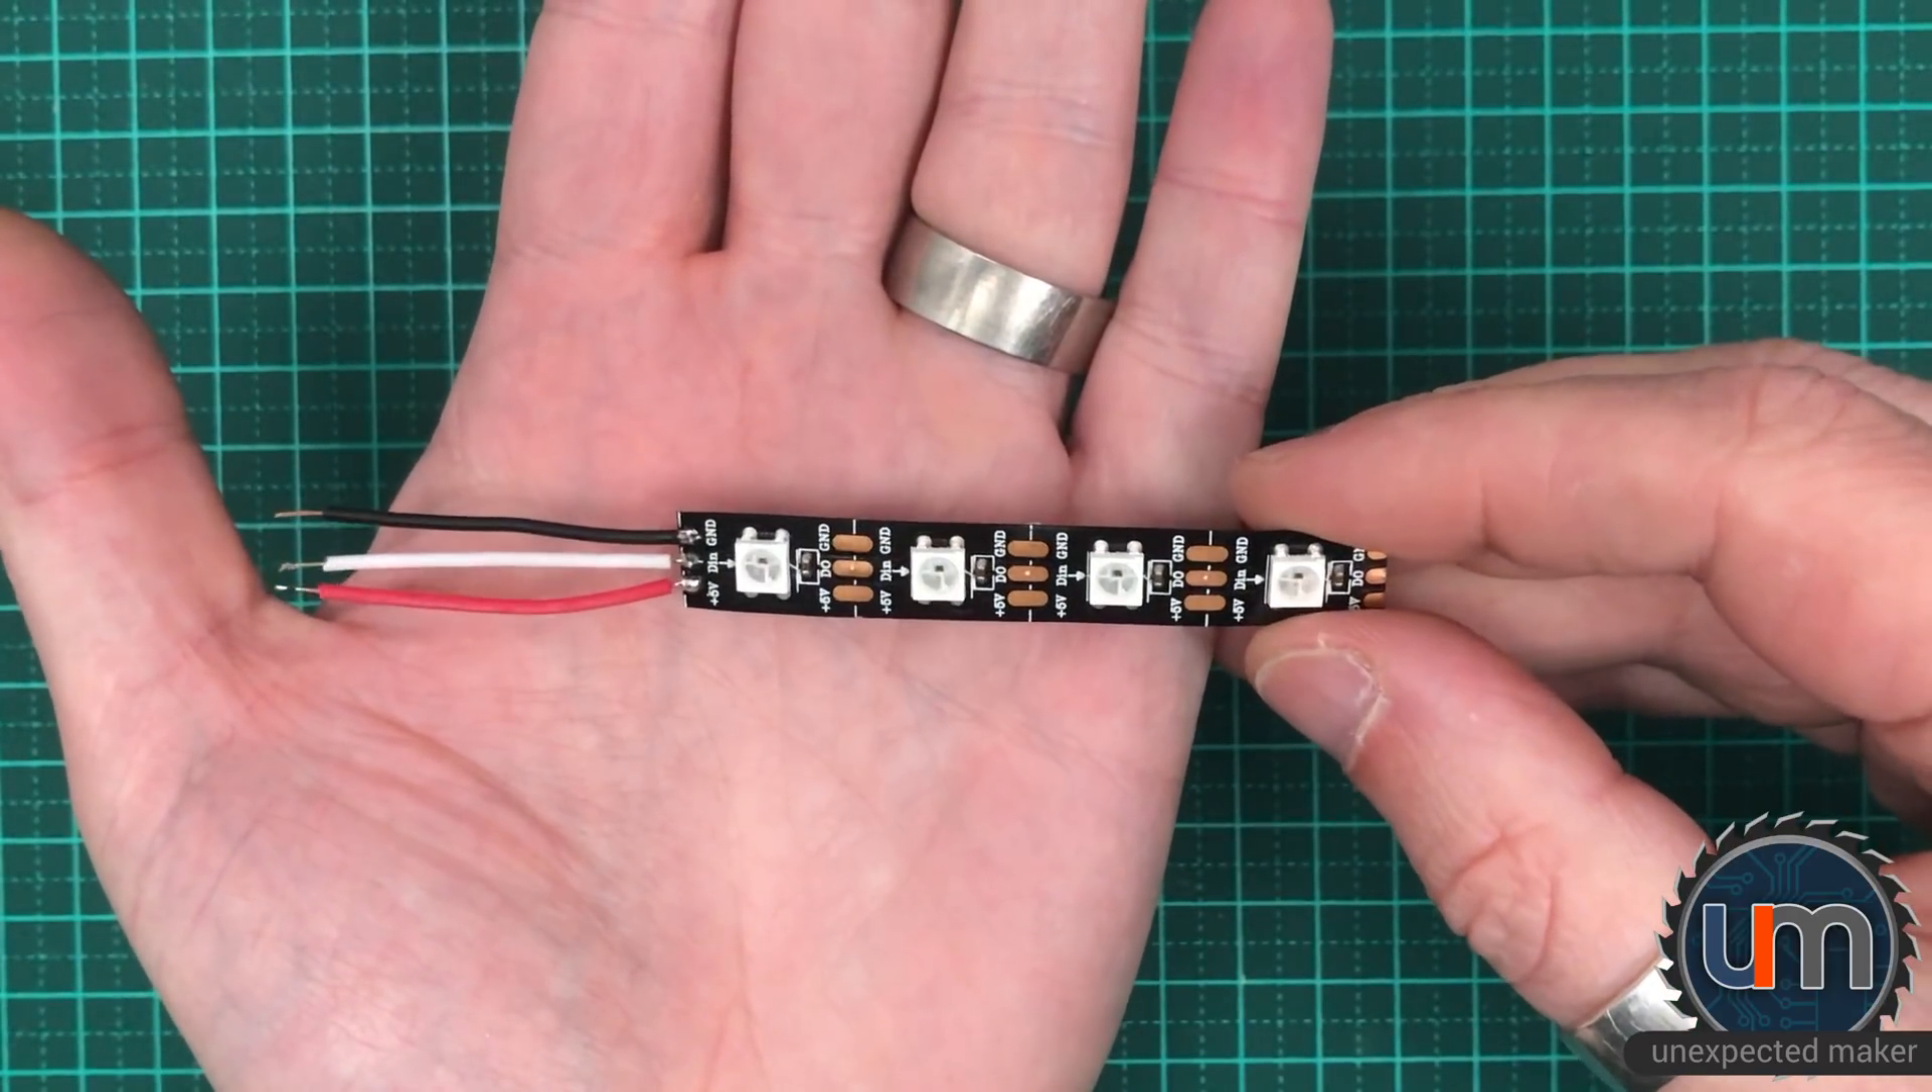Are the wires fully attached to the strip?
Yes.